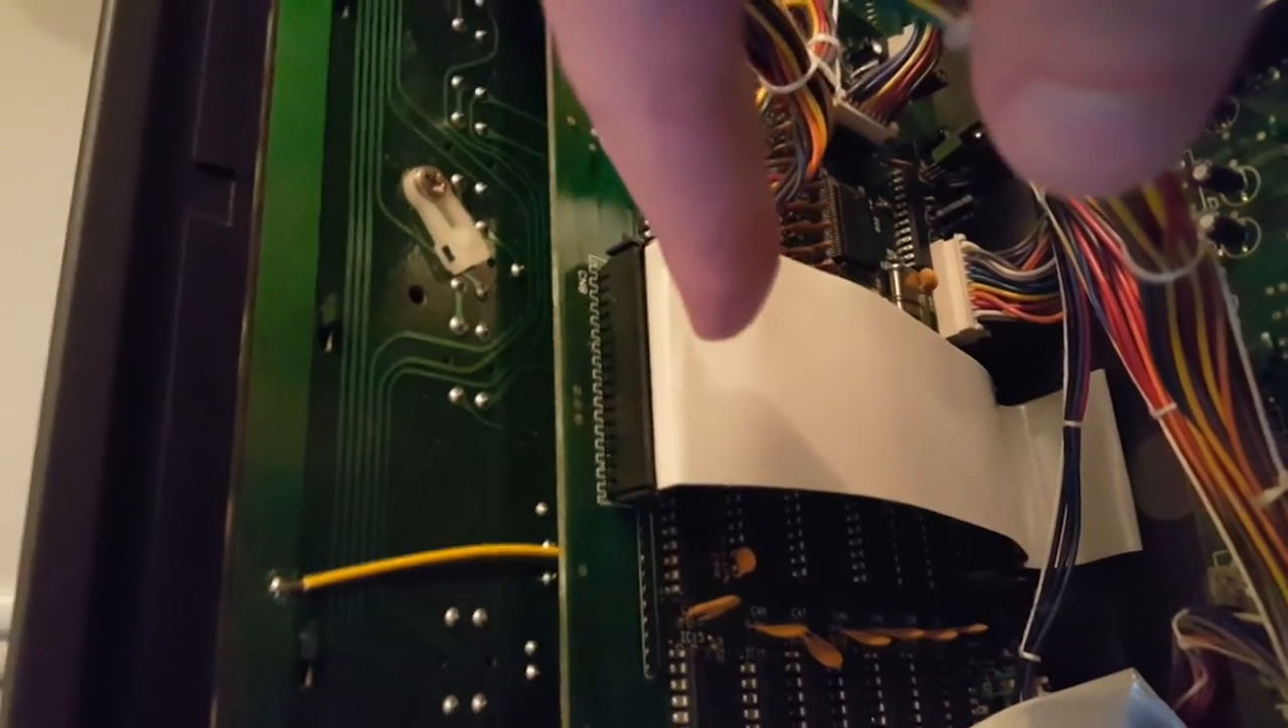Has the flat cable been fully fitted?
Yes.